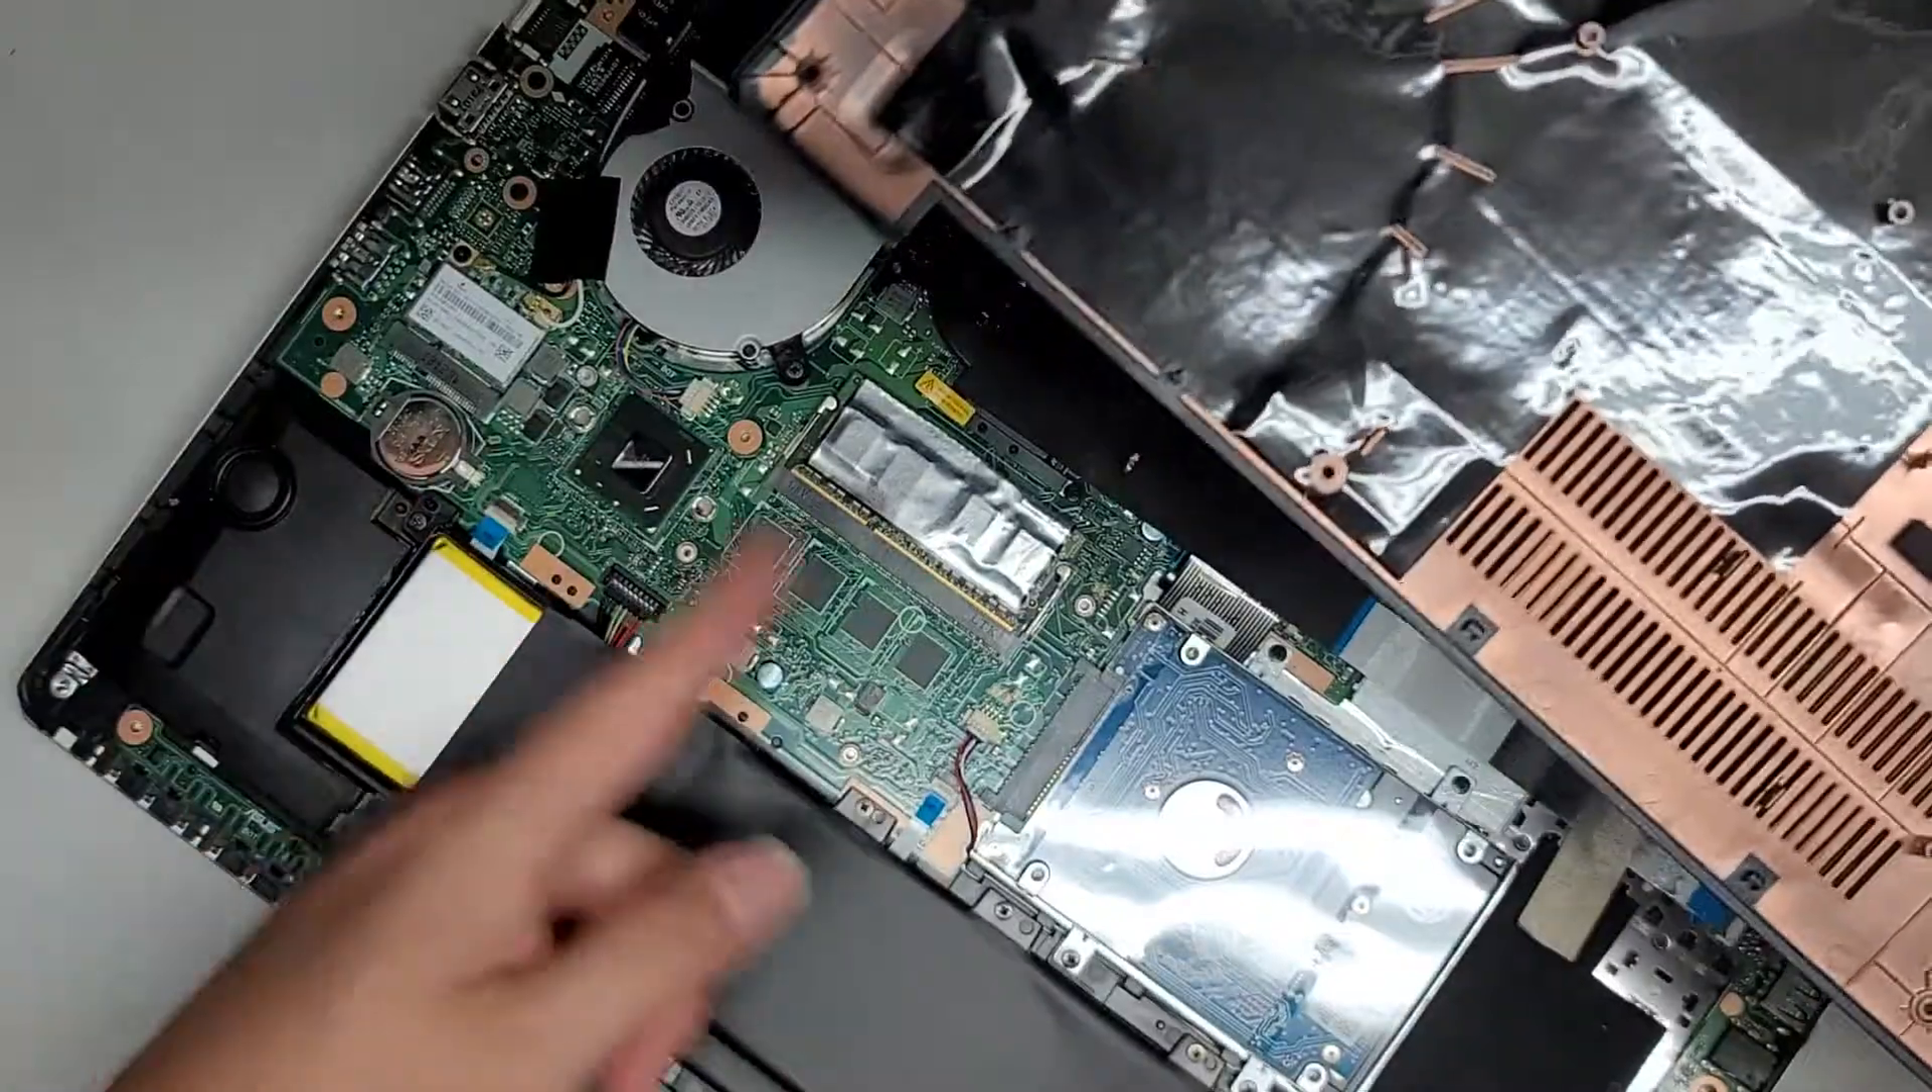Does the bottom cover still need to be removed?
No.